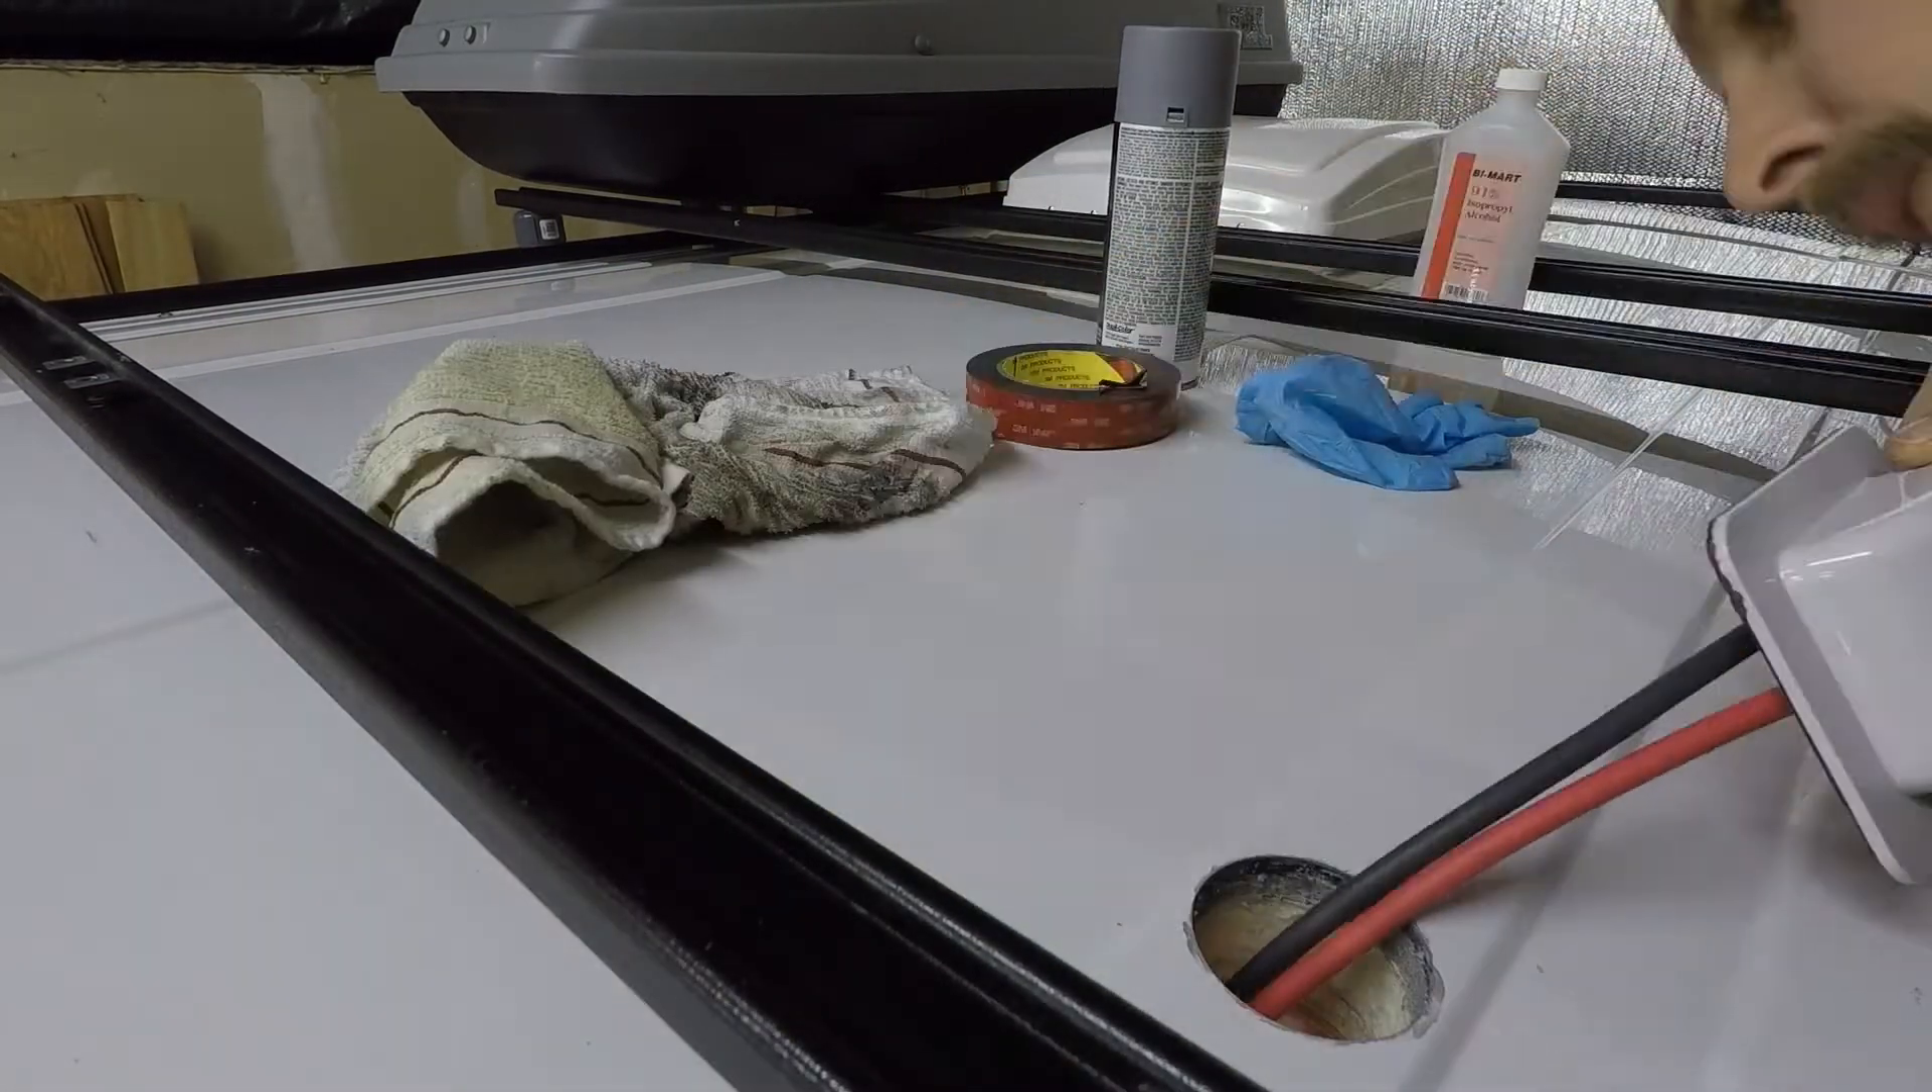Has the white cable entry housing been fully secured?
No.